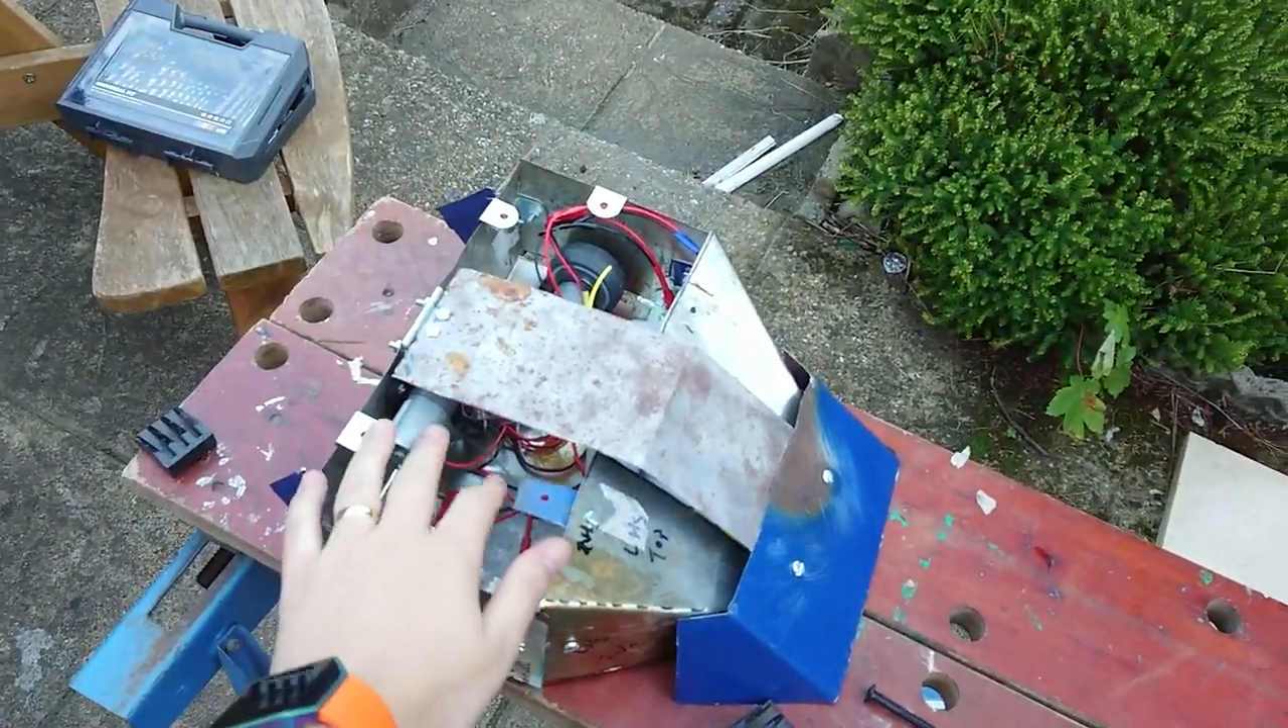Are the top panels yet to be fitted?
Yes.